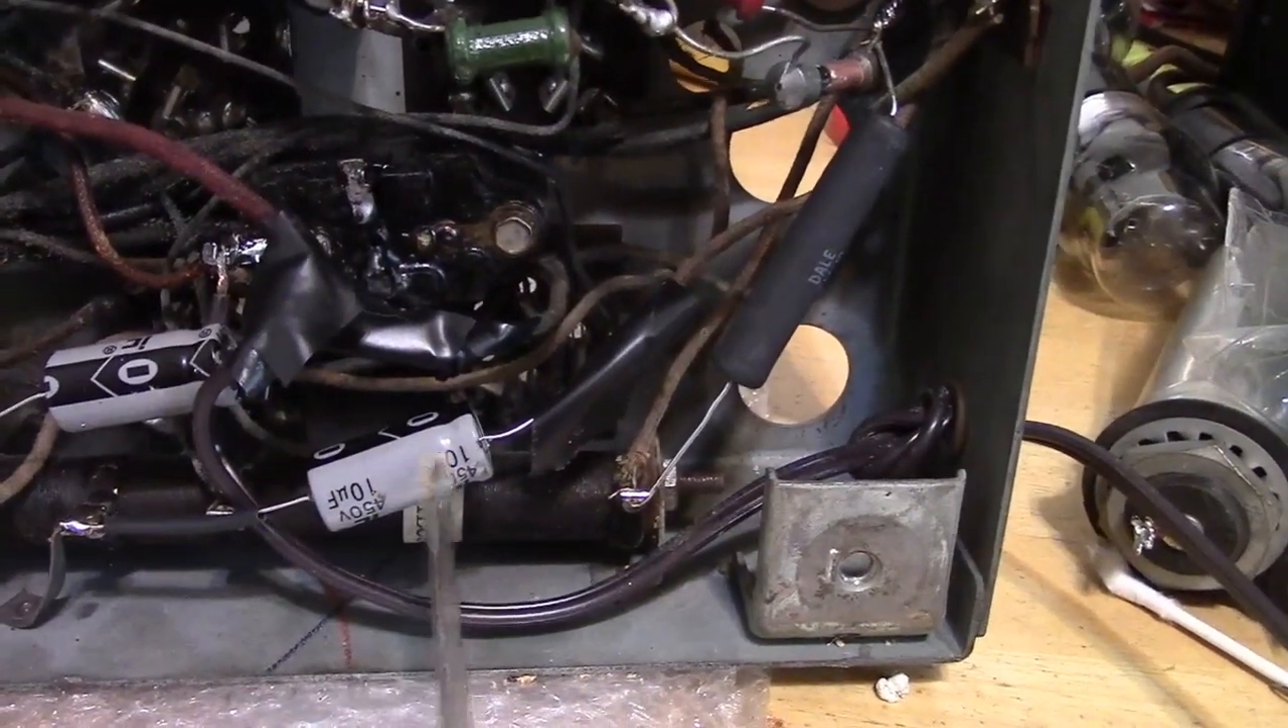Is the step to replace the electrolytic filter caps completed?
Yes.